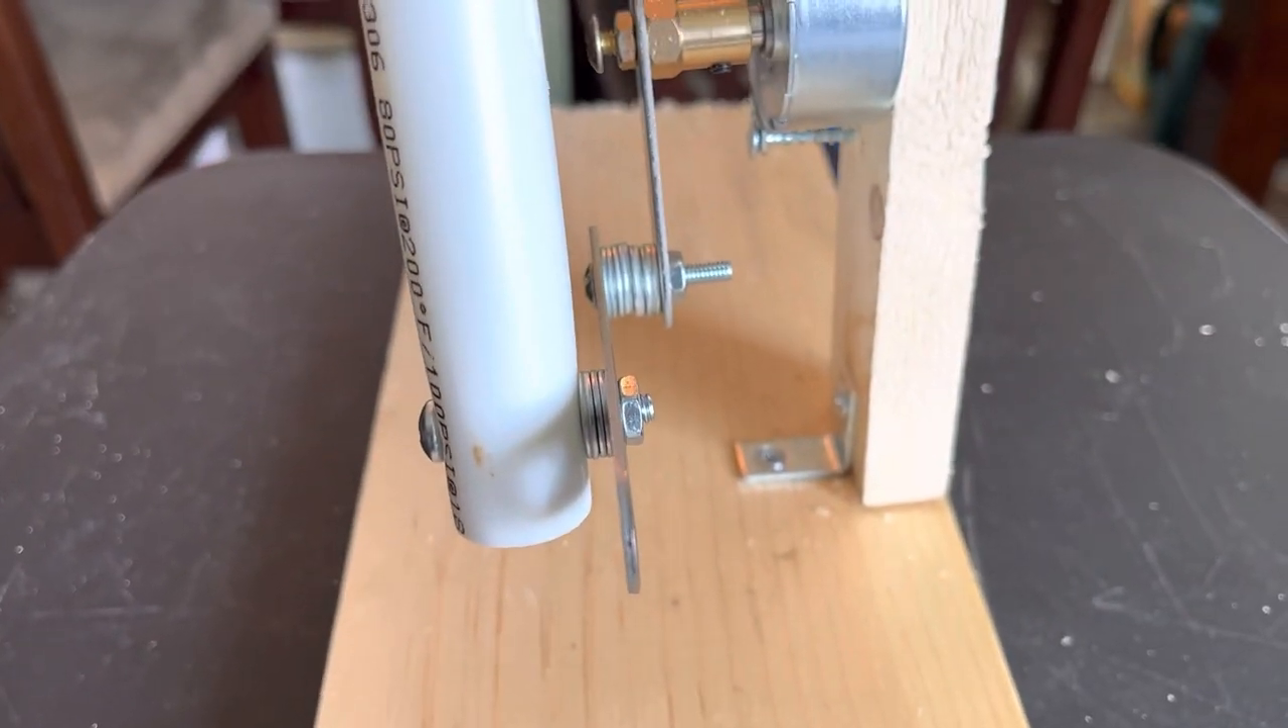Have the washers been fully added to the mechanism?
Yes.